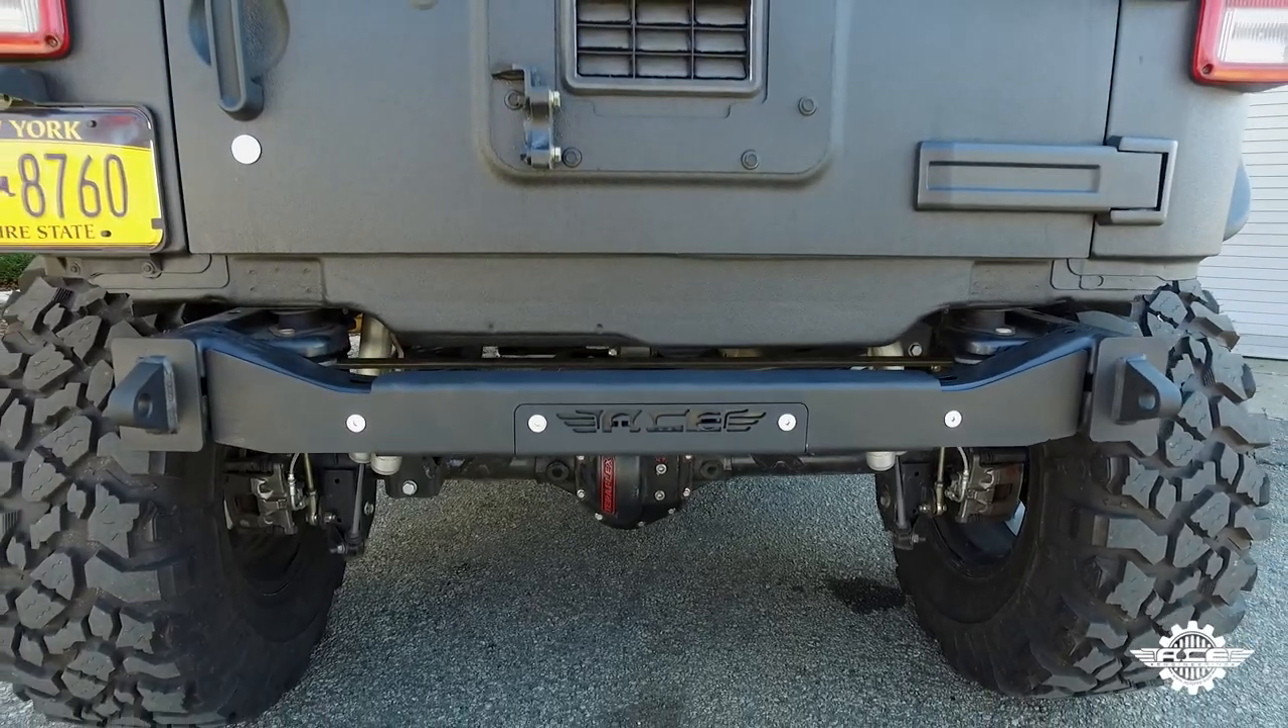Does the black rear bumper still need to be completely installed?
No.